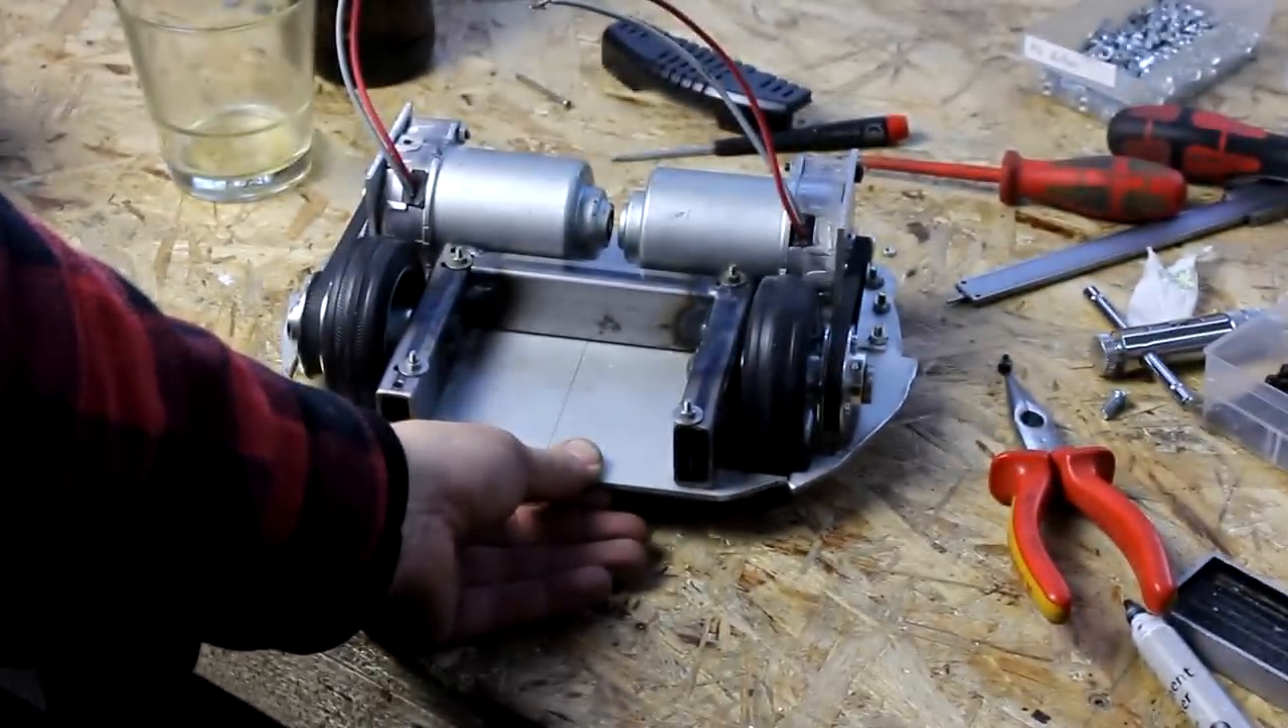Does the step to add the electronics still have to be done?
Yes.